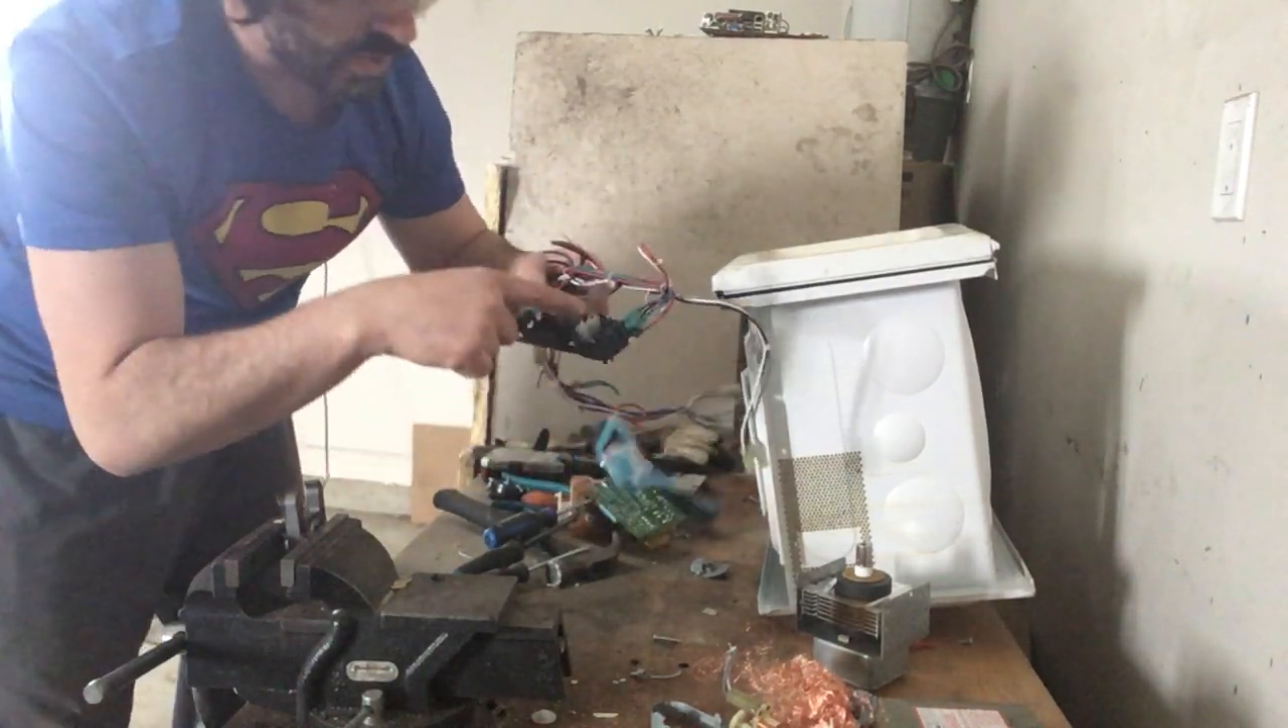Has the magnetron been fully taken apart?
No.